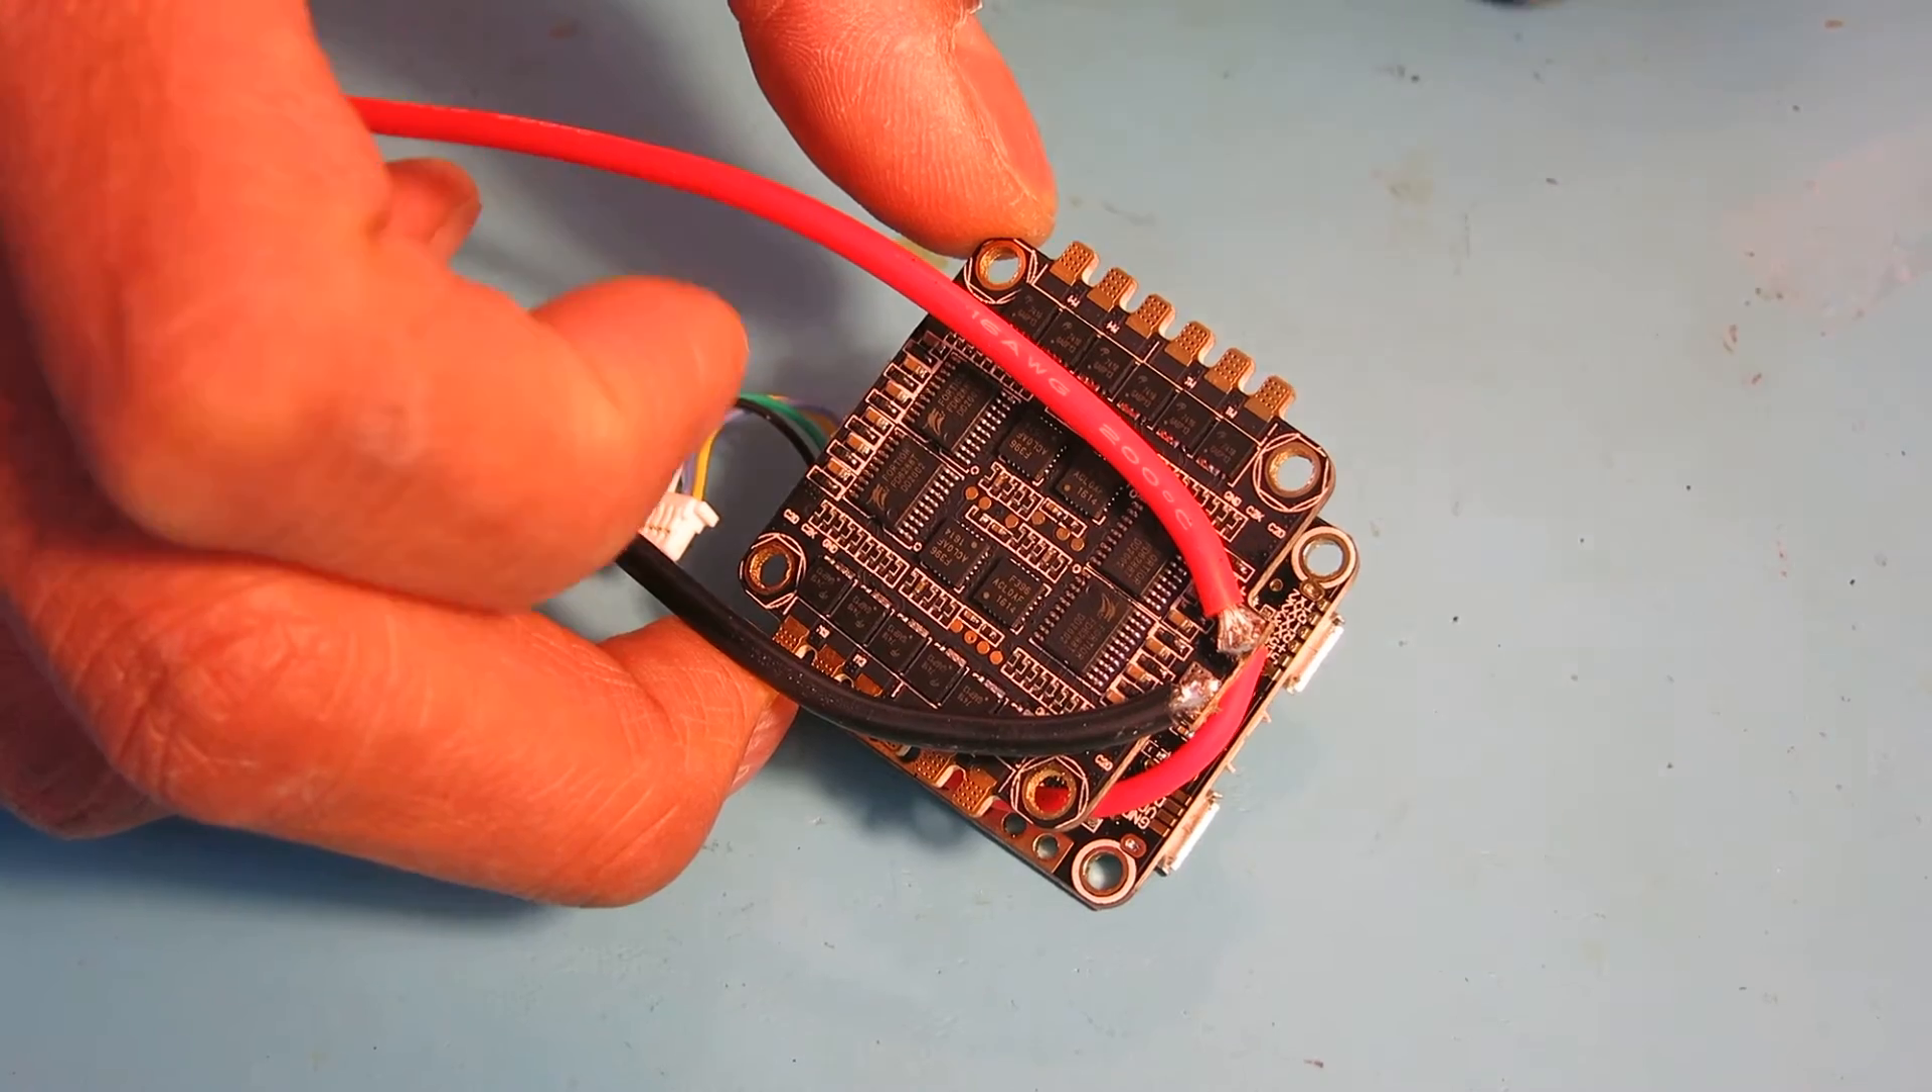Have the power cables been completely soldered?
Yes.